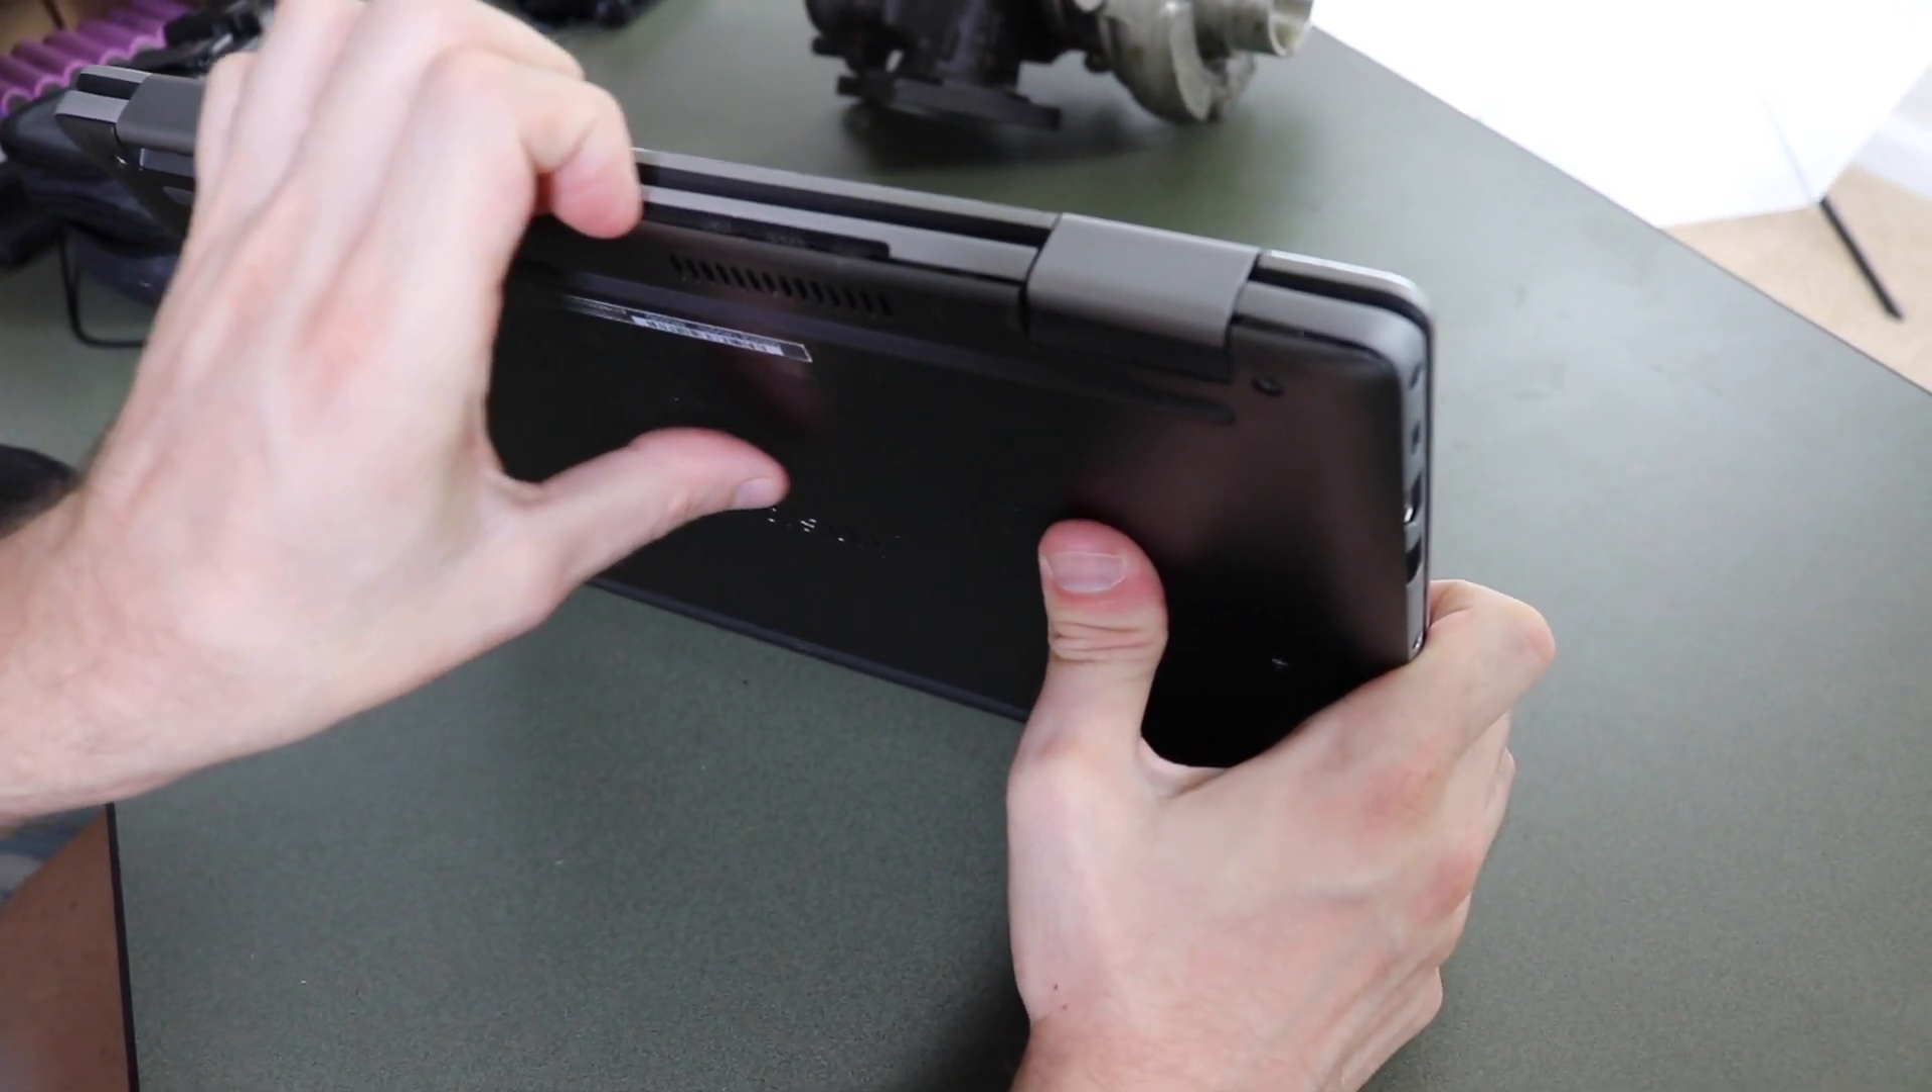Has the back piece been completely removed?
No.